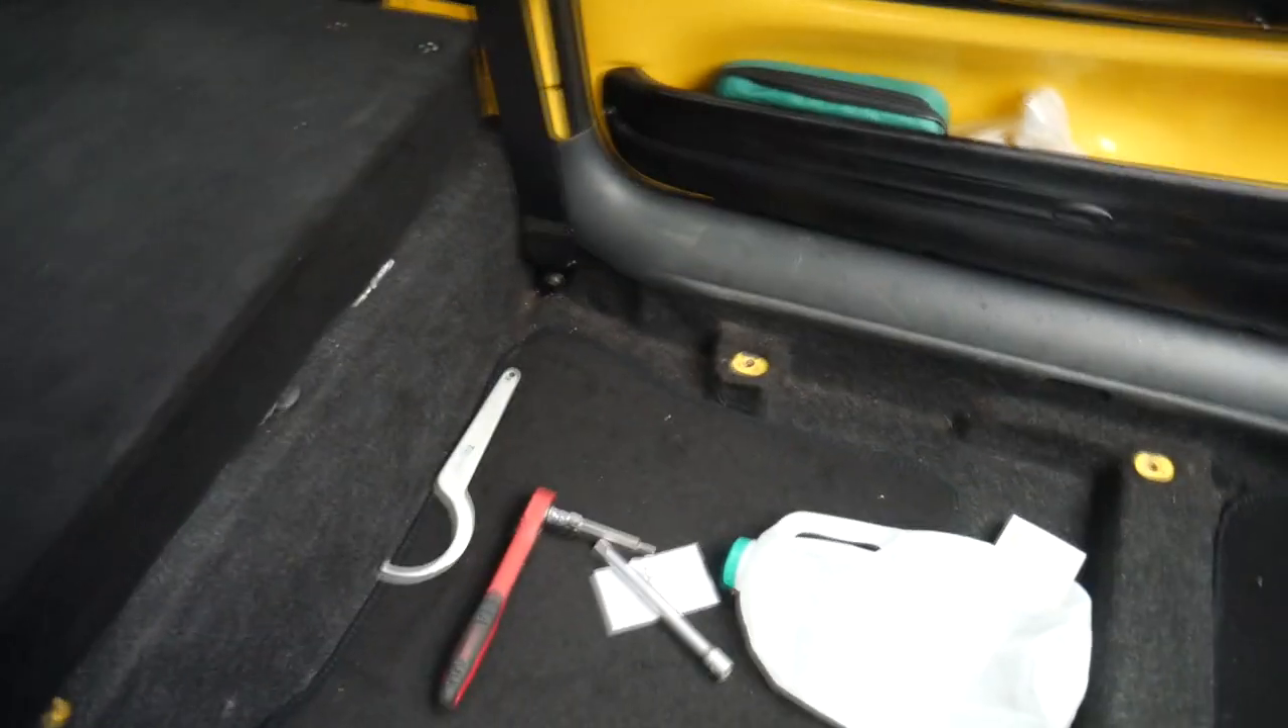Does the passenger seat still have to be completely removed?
No.